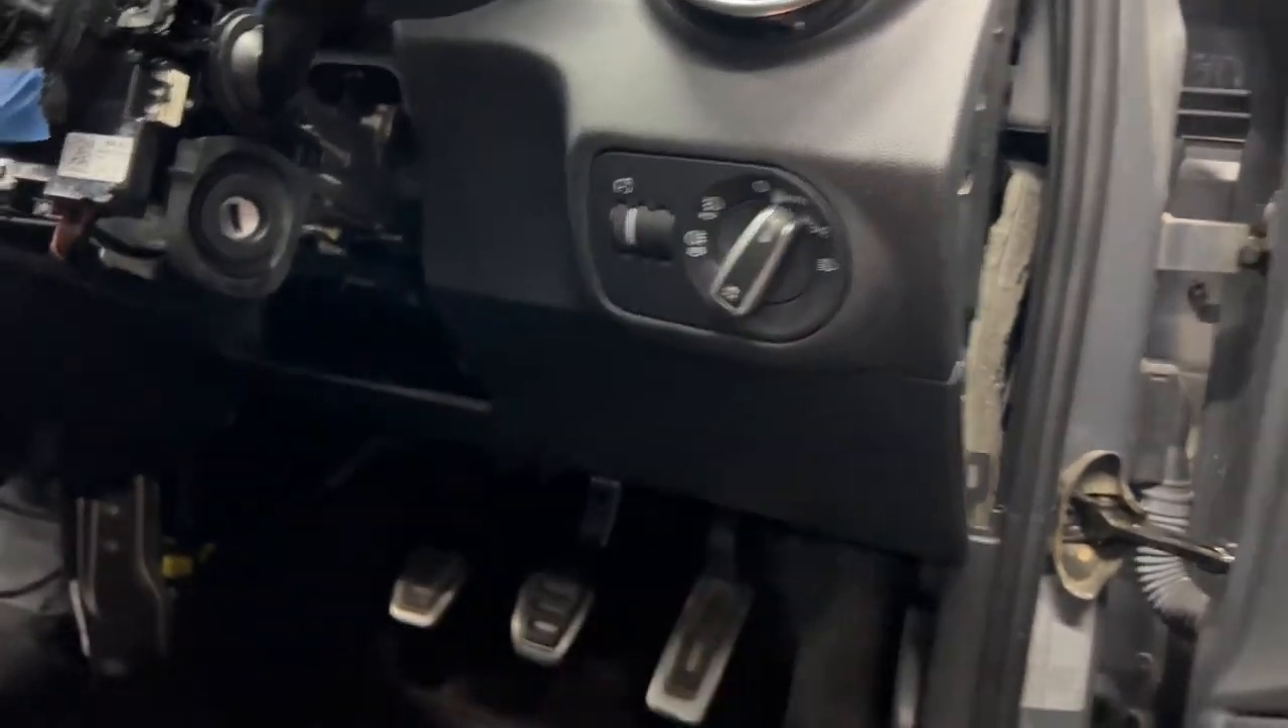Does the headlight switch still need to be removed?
Yes.